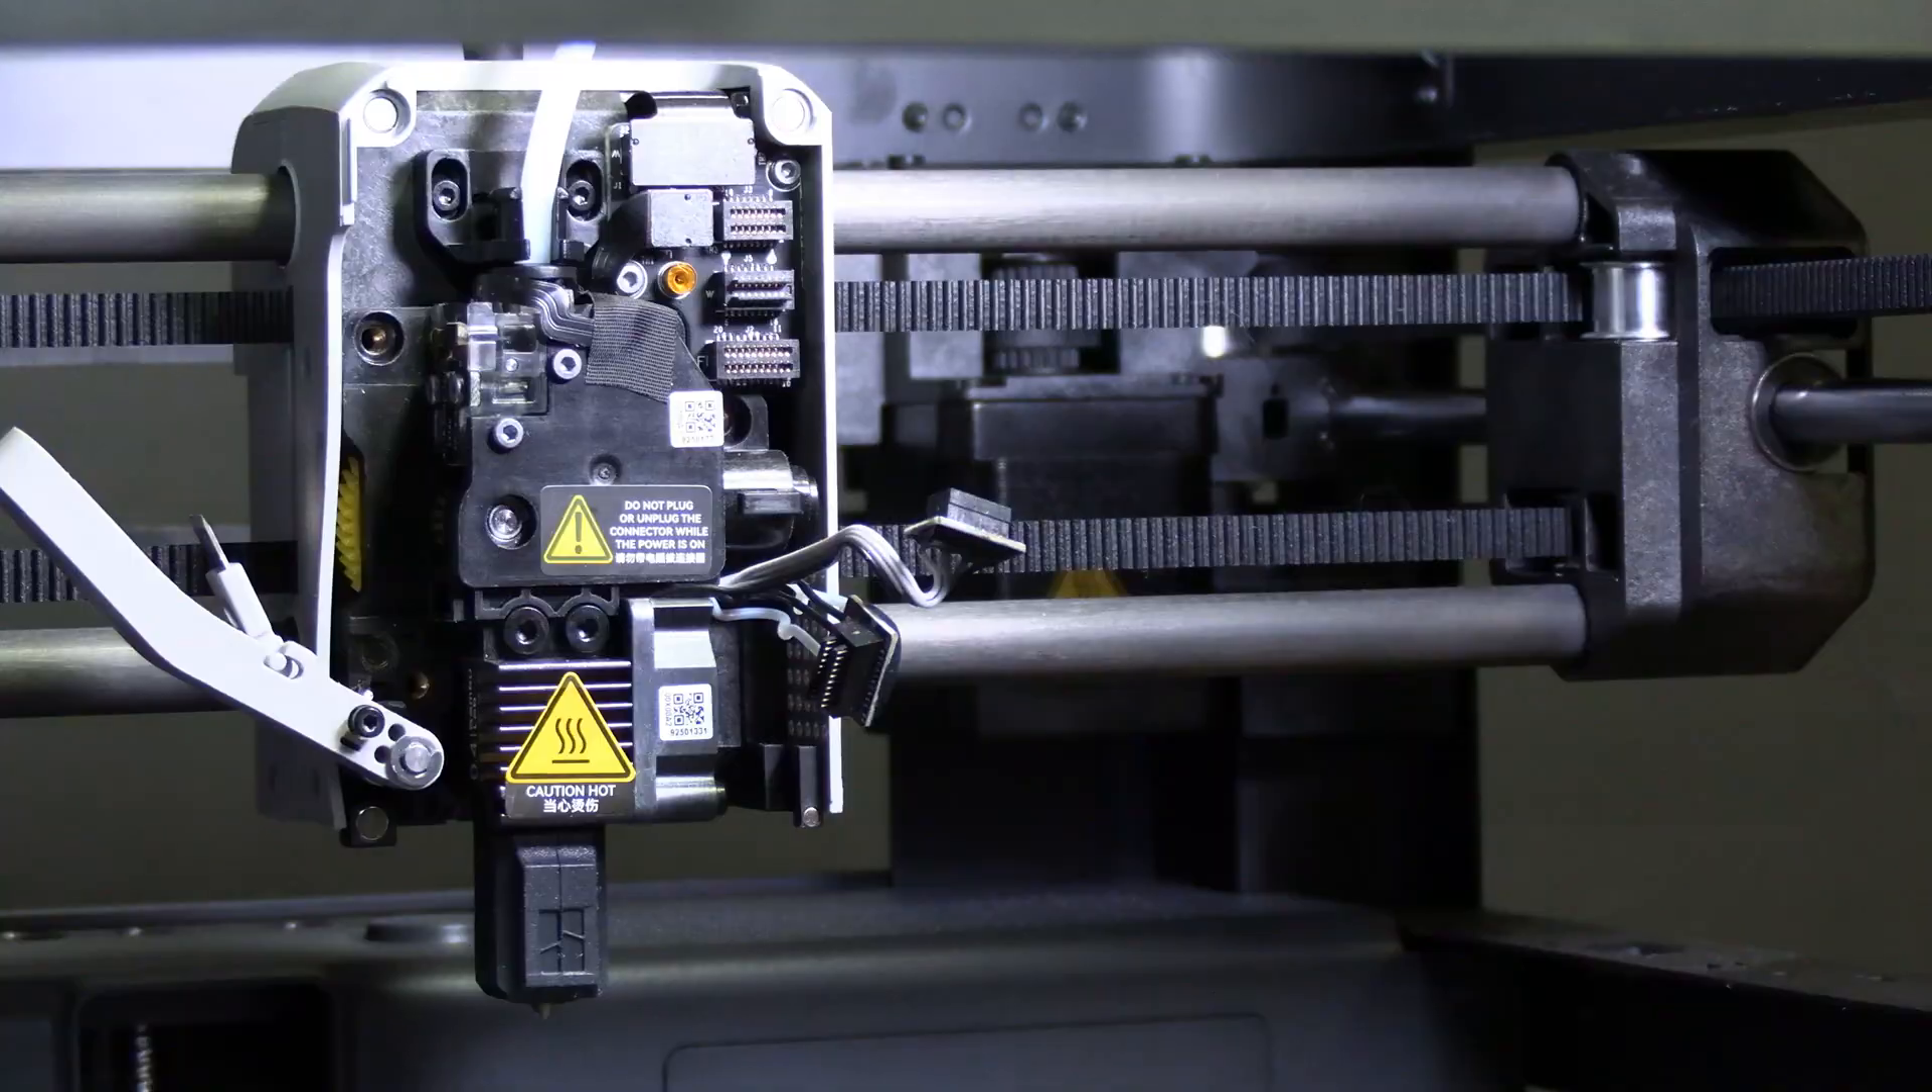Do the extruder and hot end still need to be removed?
Yes.